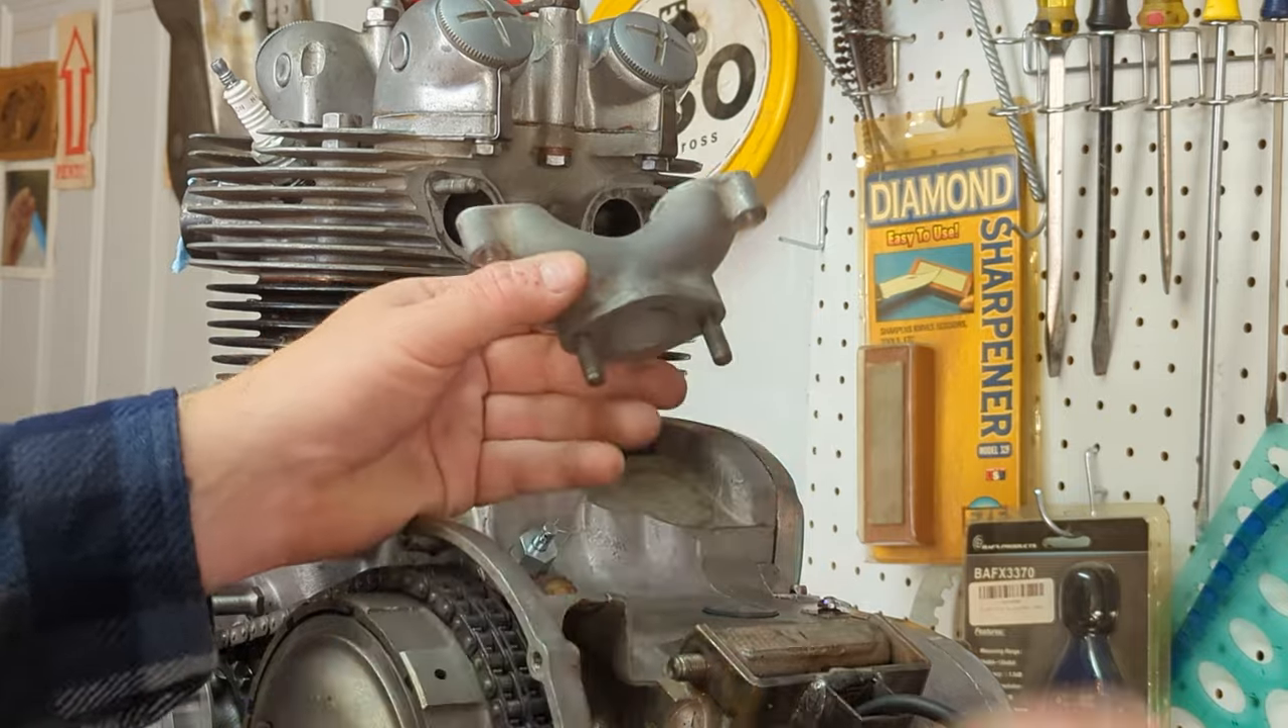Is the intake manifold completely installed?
No.